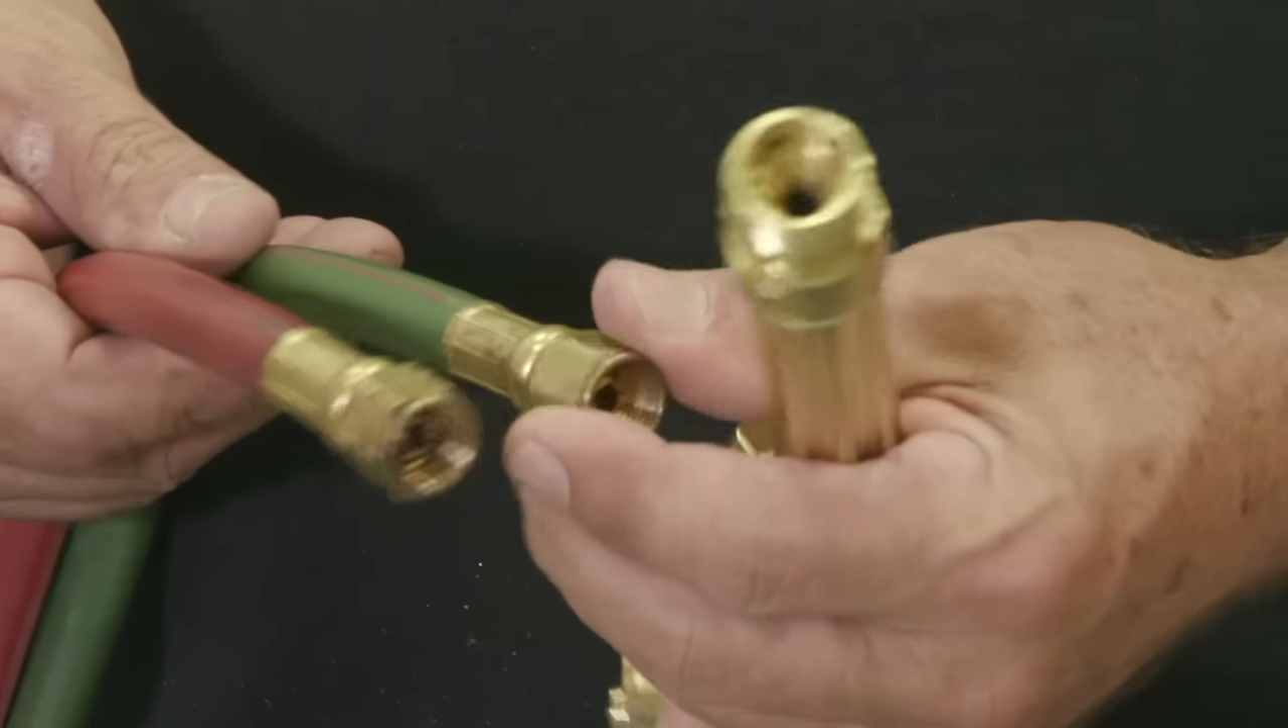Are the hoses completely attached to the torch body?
No.